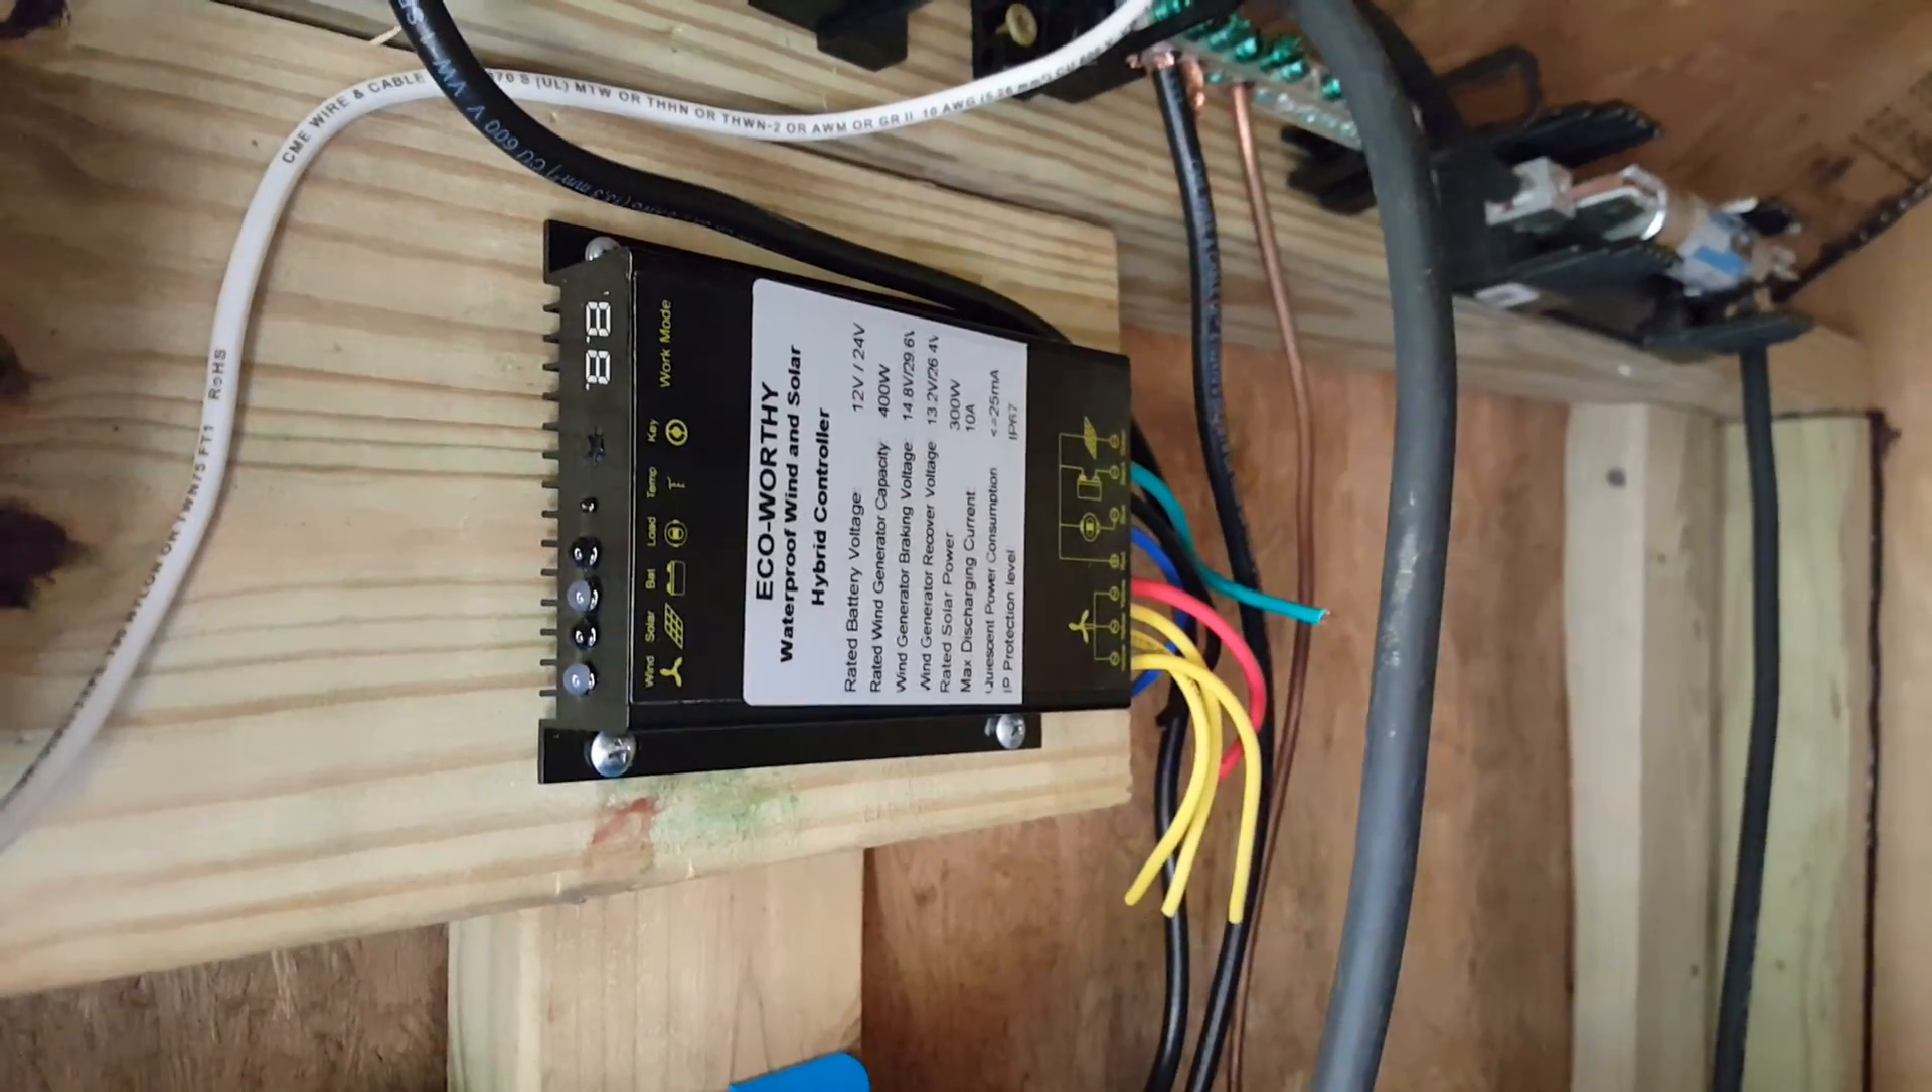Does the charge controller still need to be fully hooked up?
Yes.